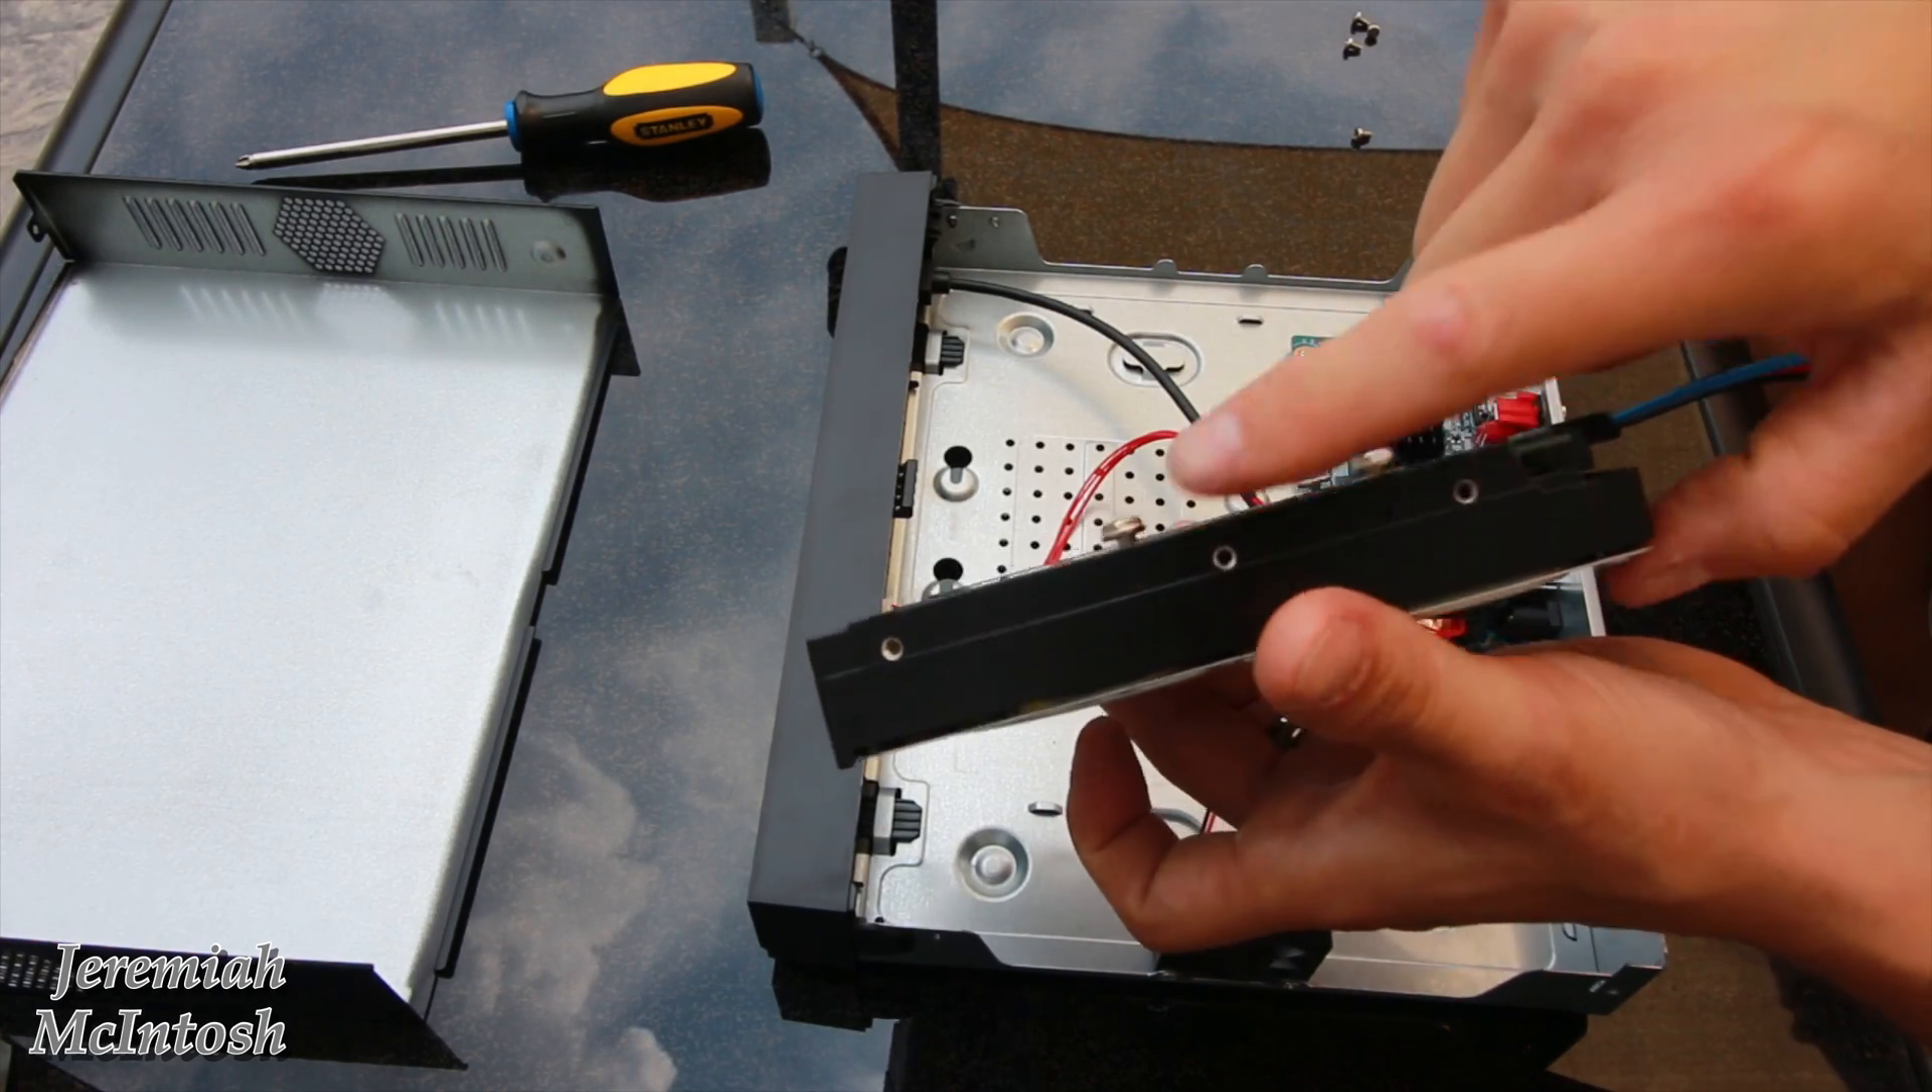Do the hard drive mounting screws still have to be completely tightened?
Yes.